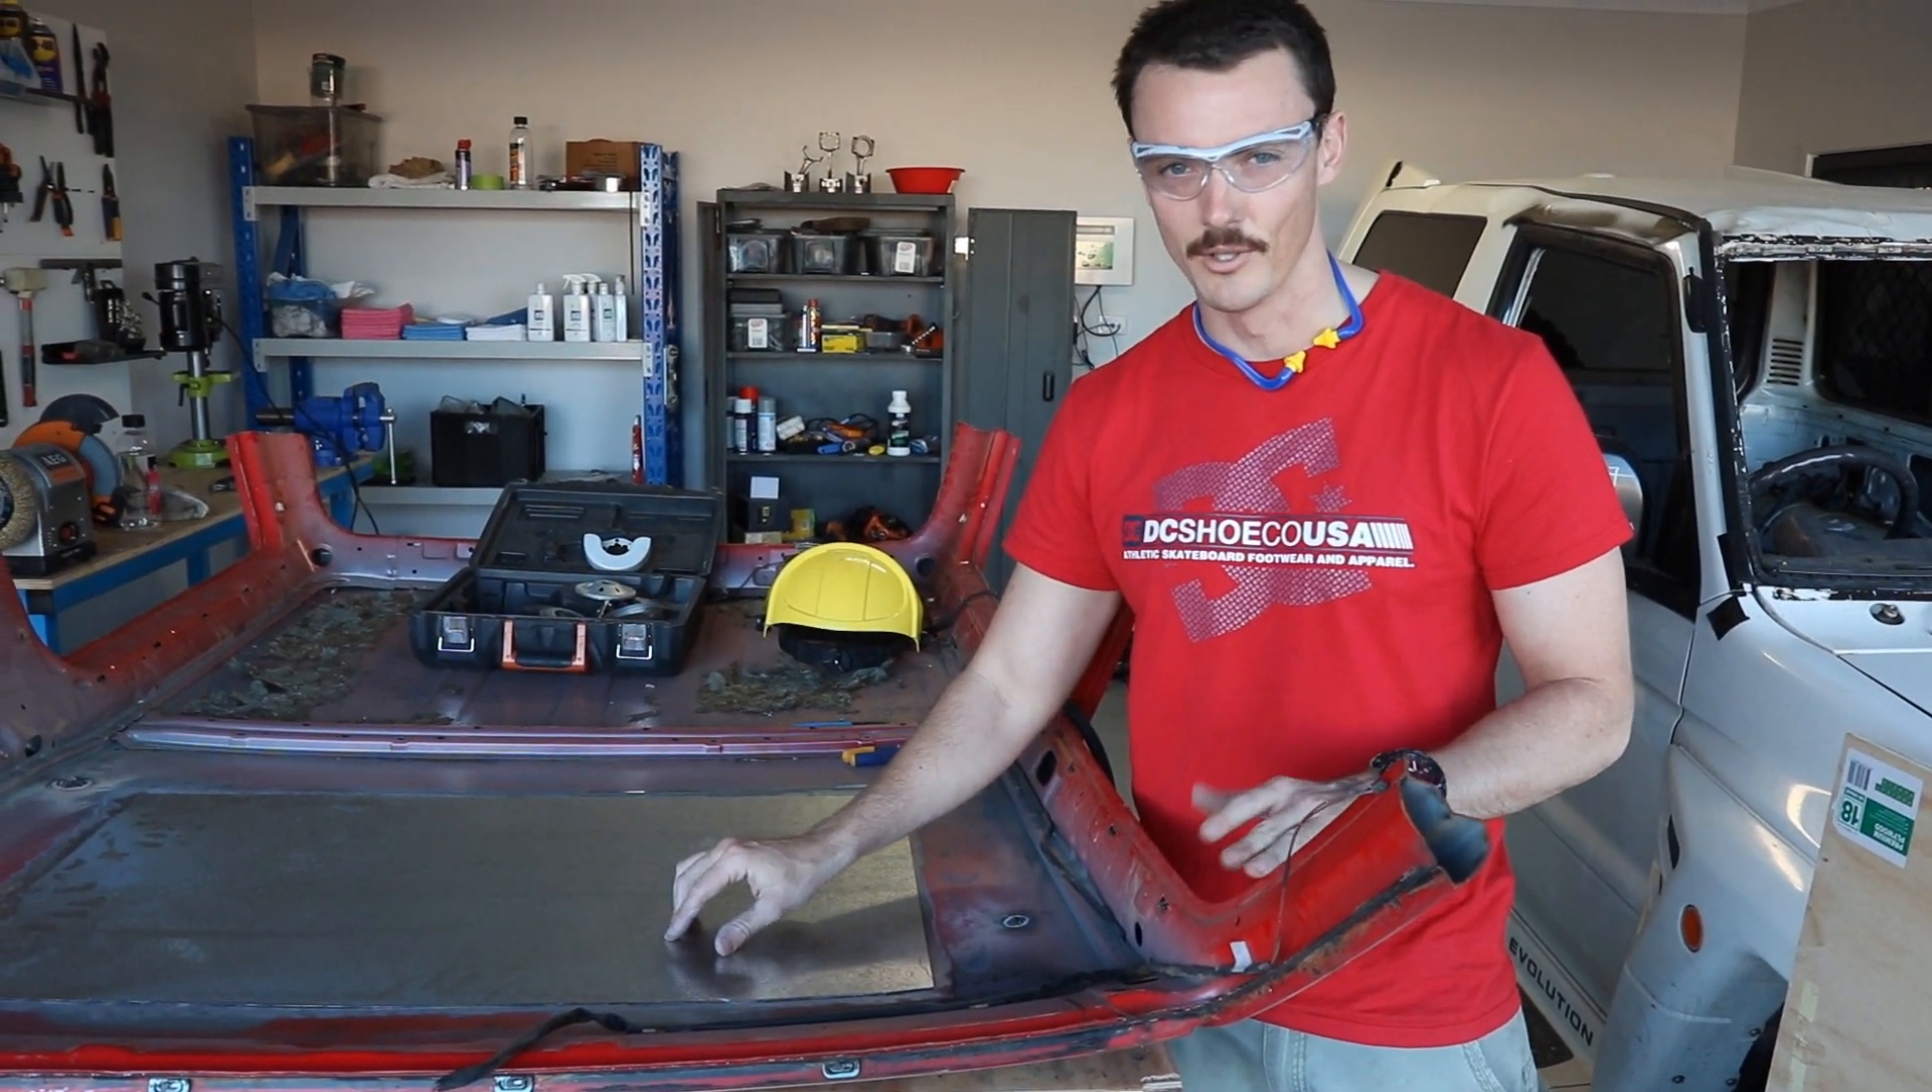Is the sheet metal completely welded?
No.